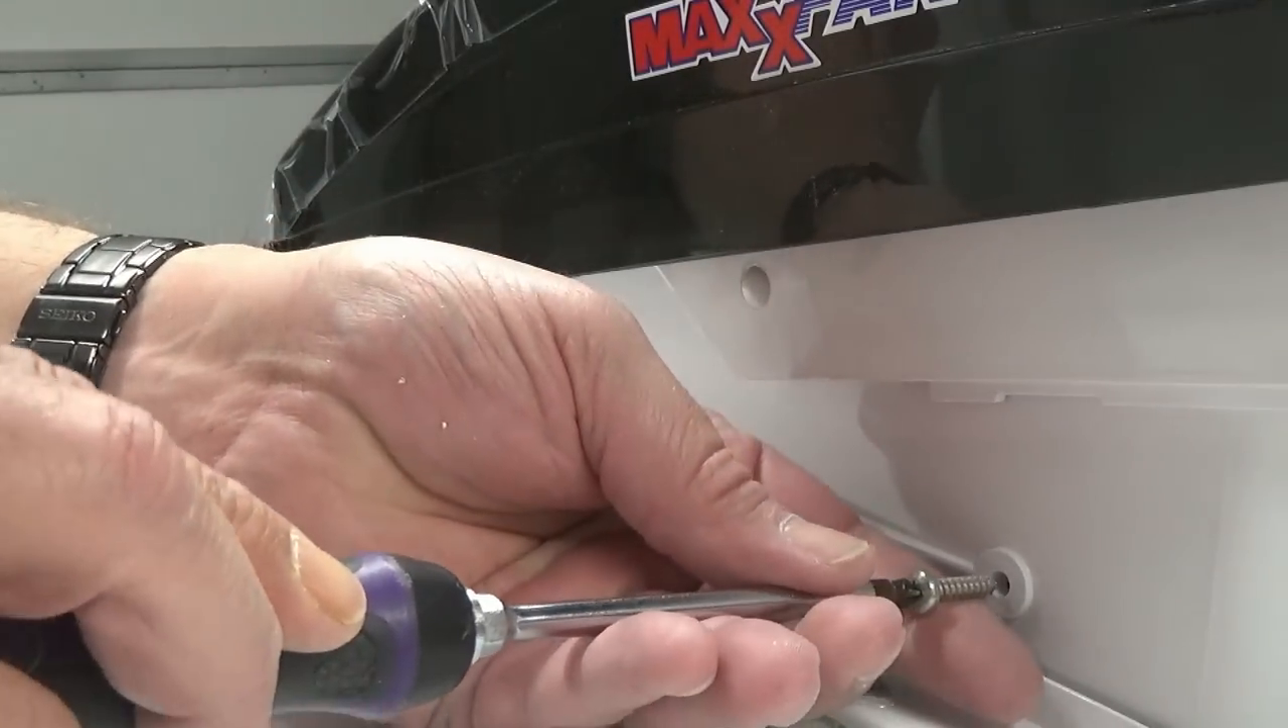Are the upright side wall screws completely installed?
No.